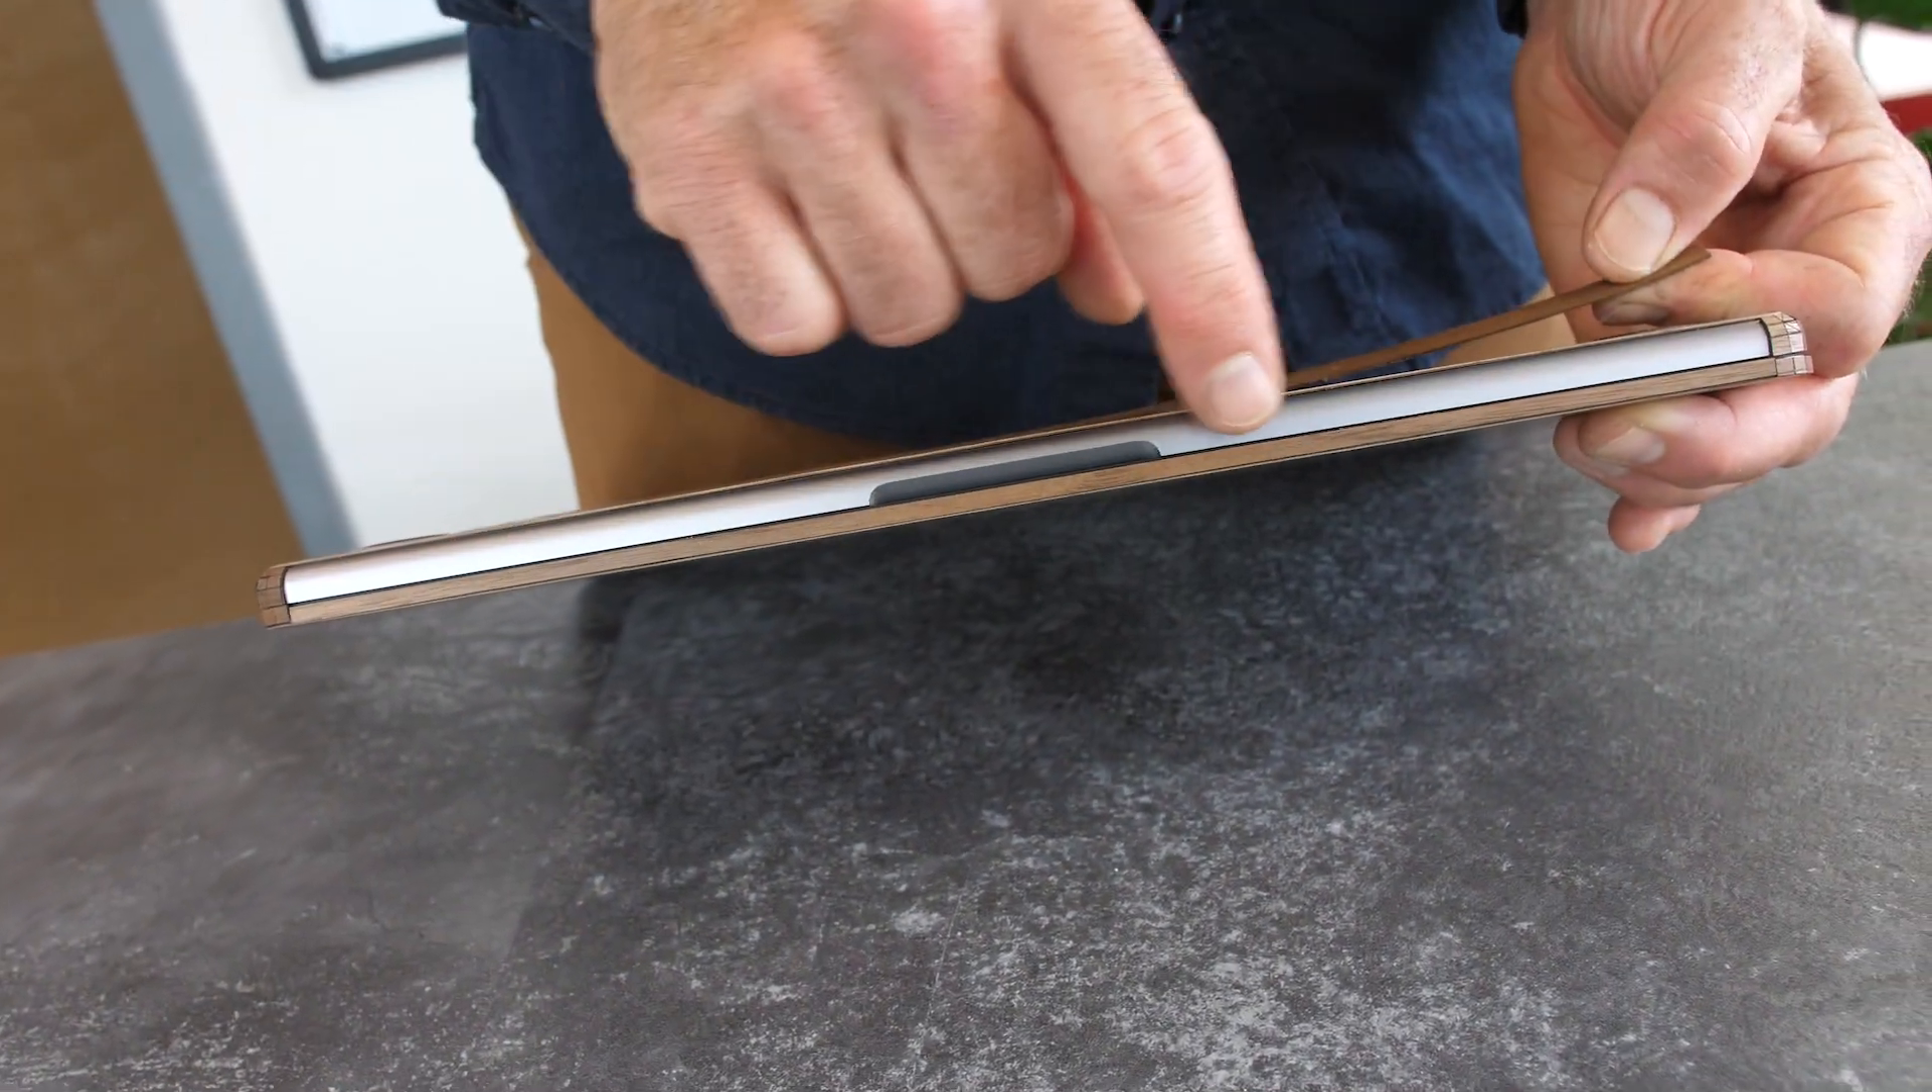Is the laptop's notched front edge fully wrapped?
No.